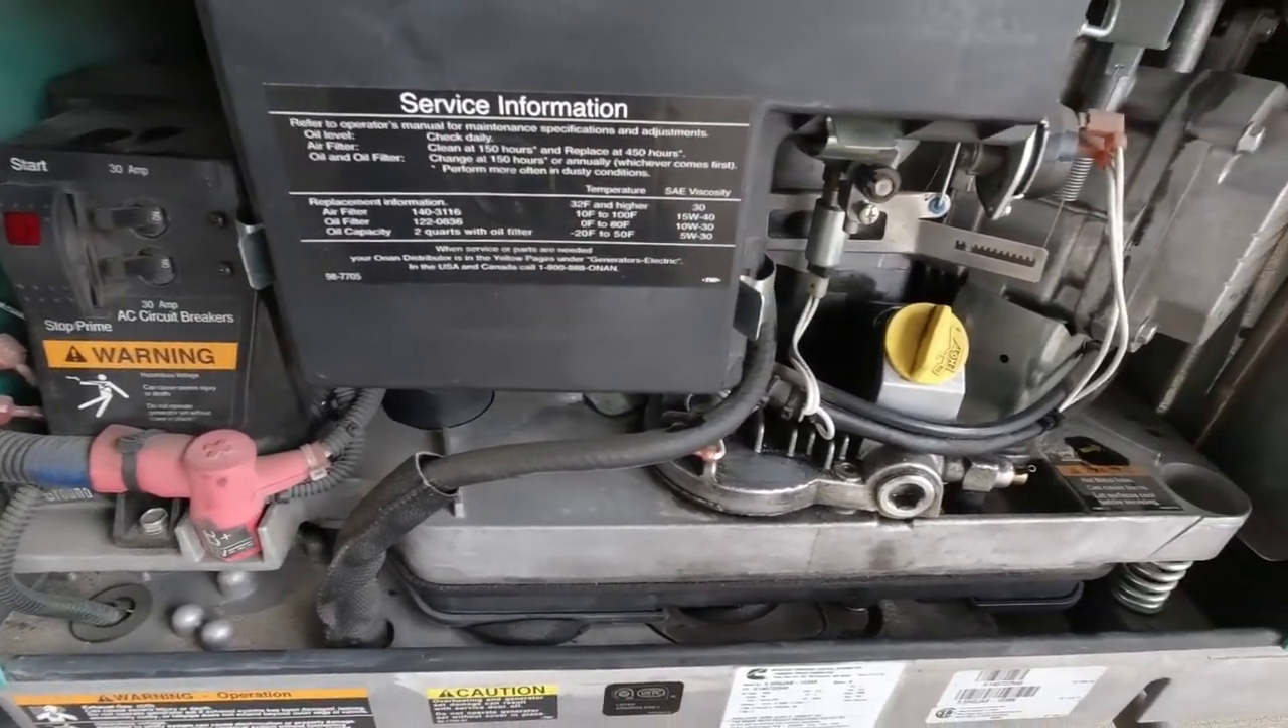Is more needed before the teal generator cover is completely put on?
Yes.